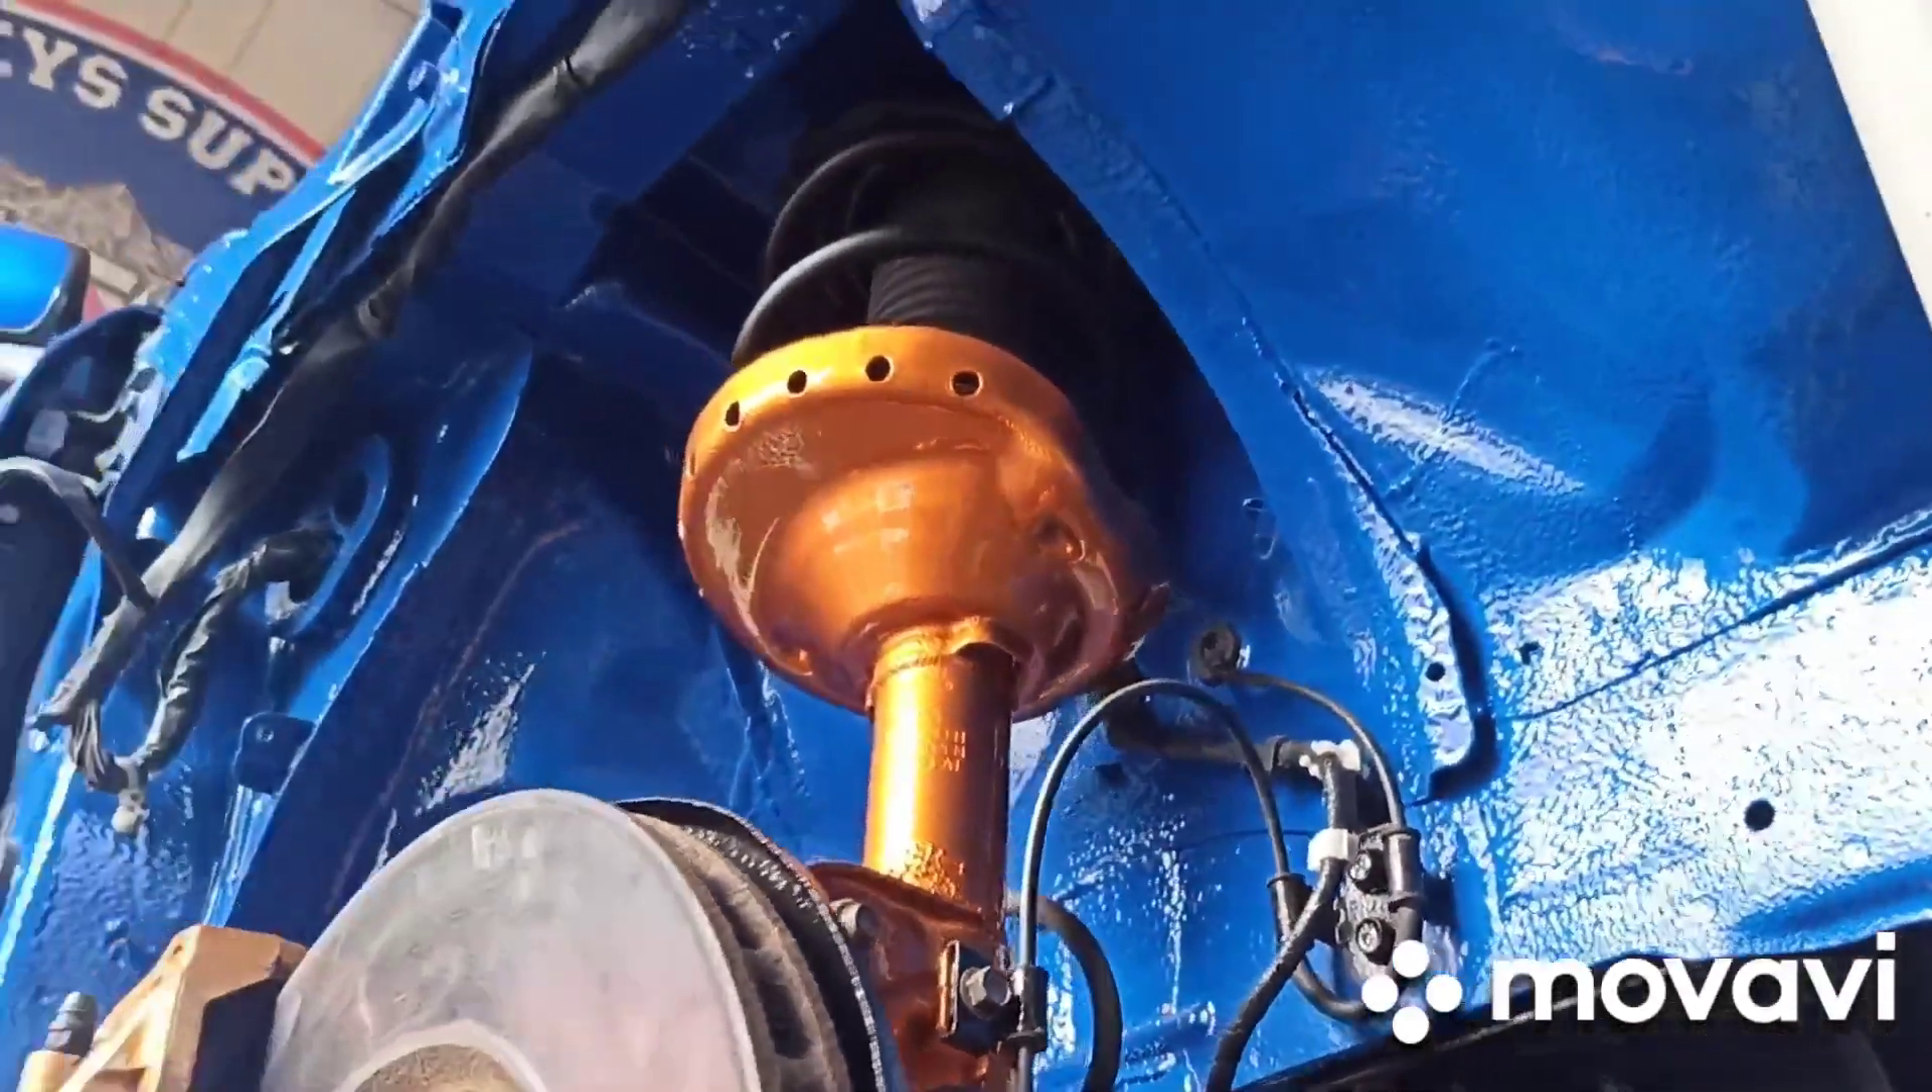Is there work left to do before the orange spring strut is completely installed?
No.